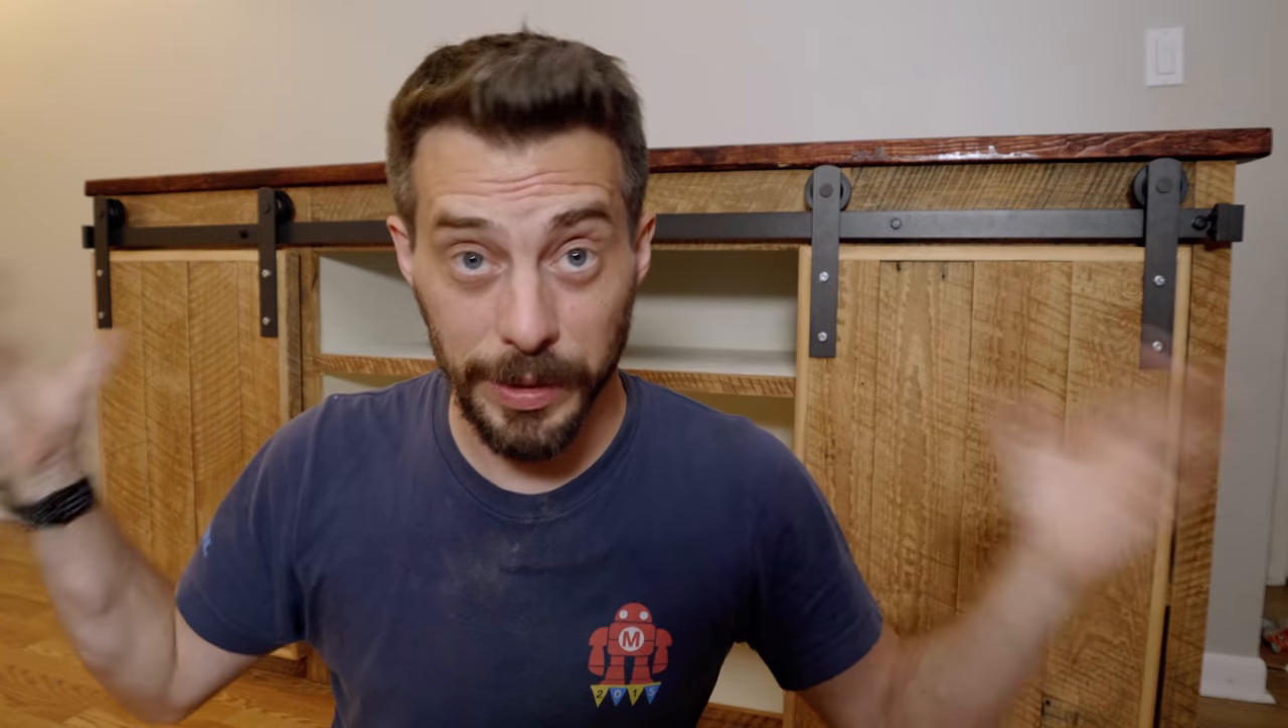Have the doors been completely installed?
Yes.